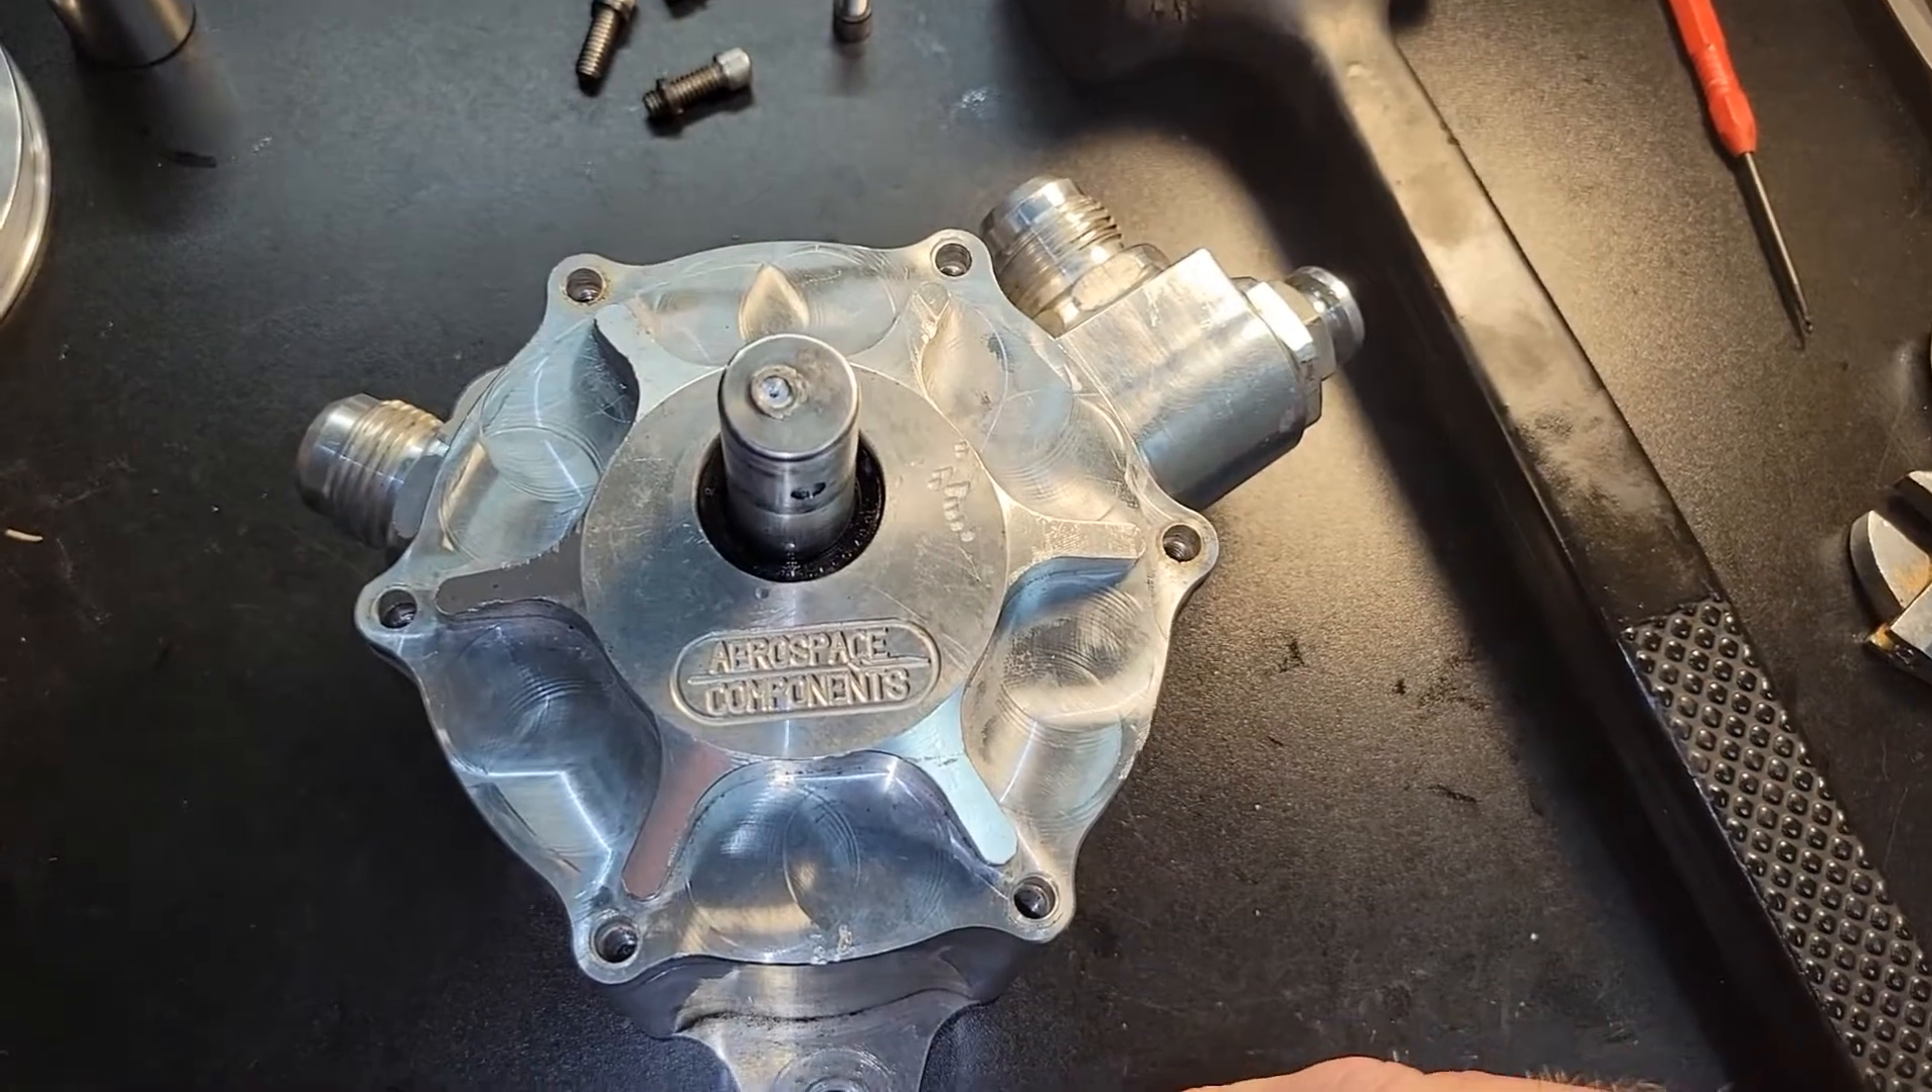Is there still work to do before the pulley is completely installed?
Yes.